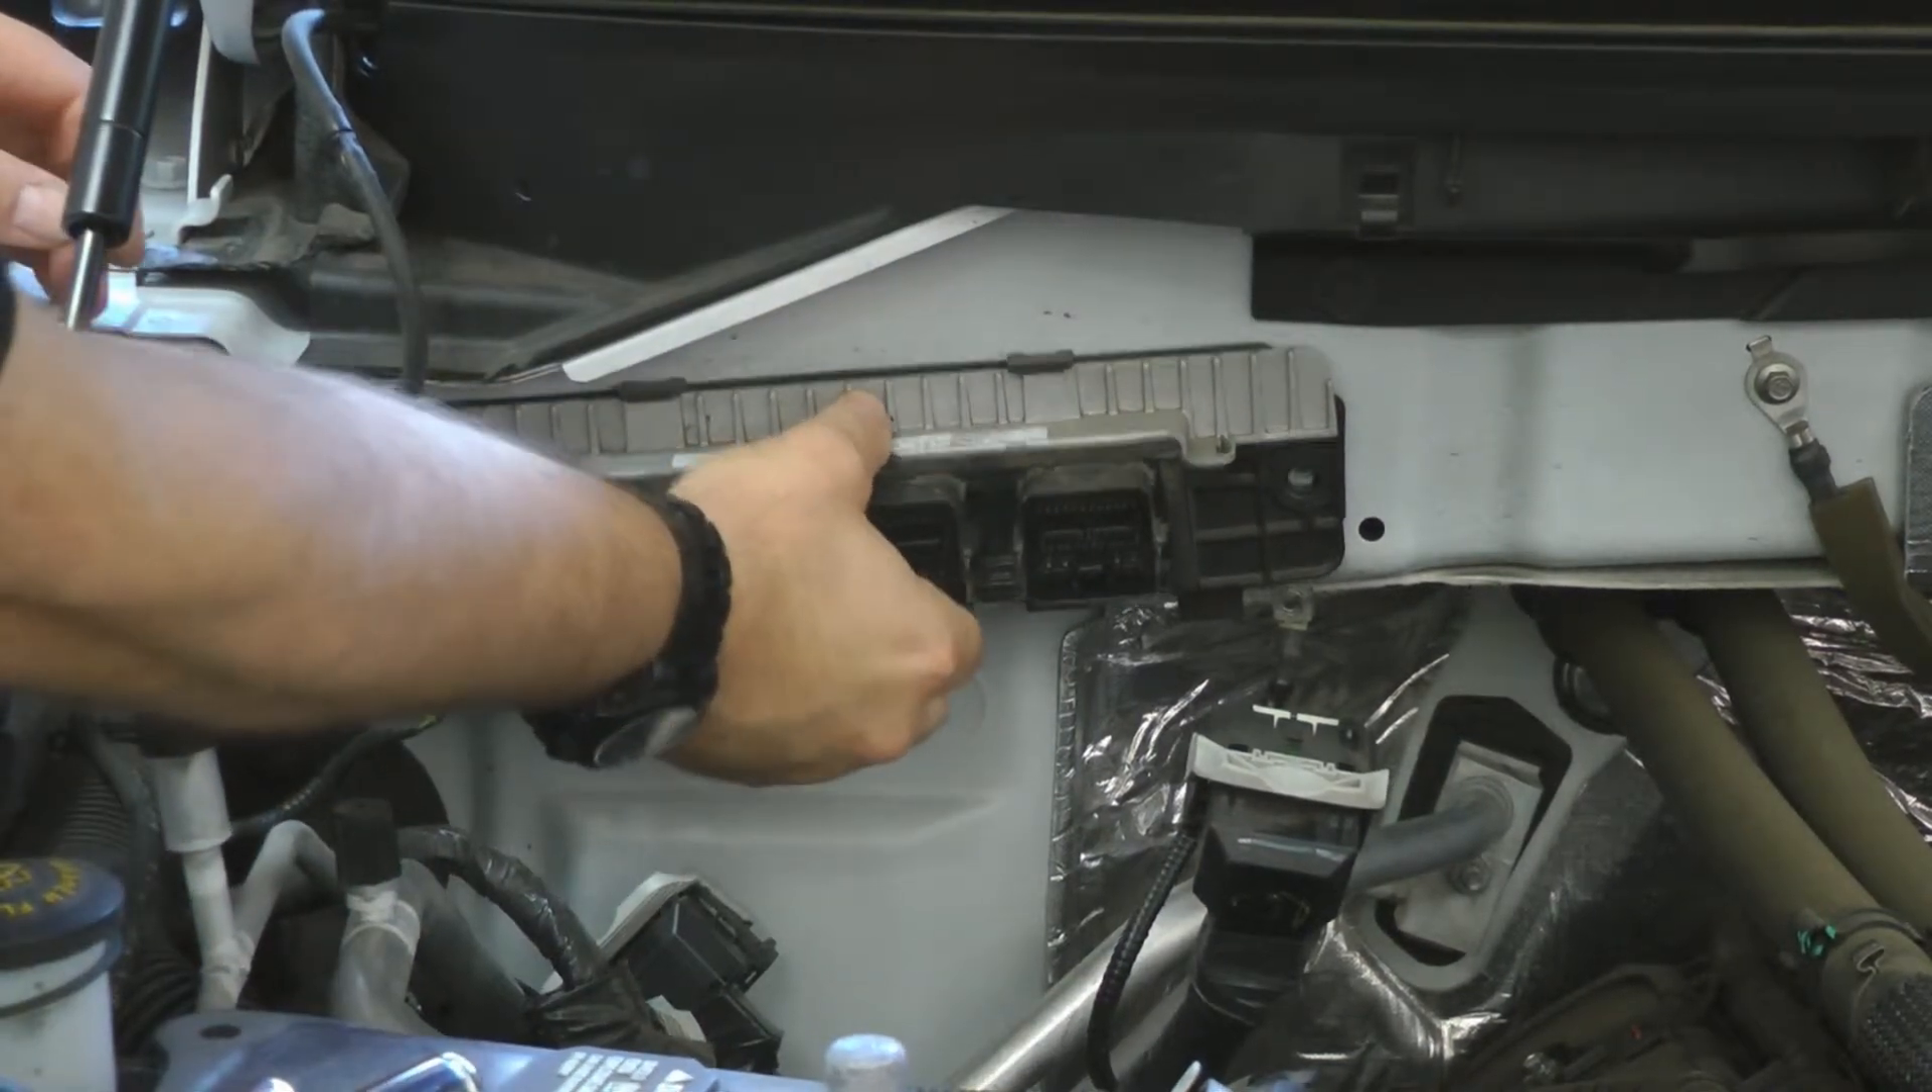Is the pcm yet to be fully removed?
Yes.